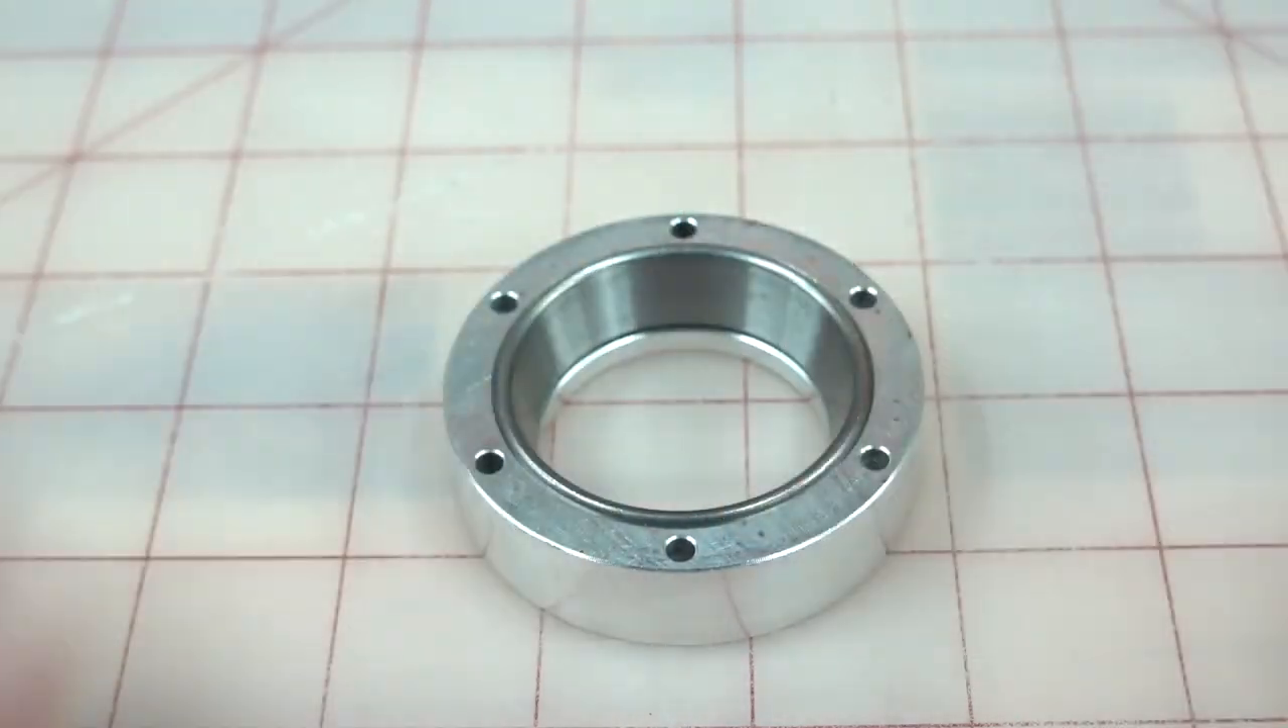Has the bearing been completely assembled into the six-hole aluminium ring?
No.